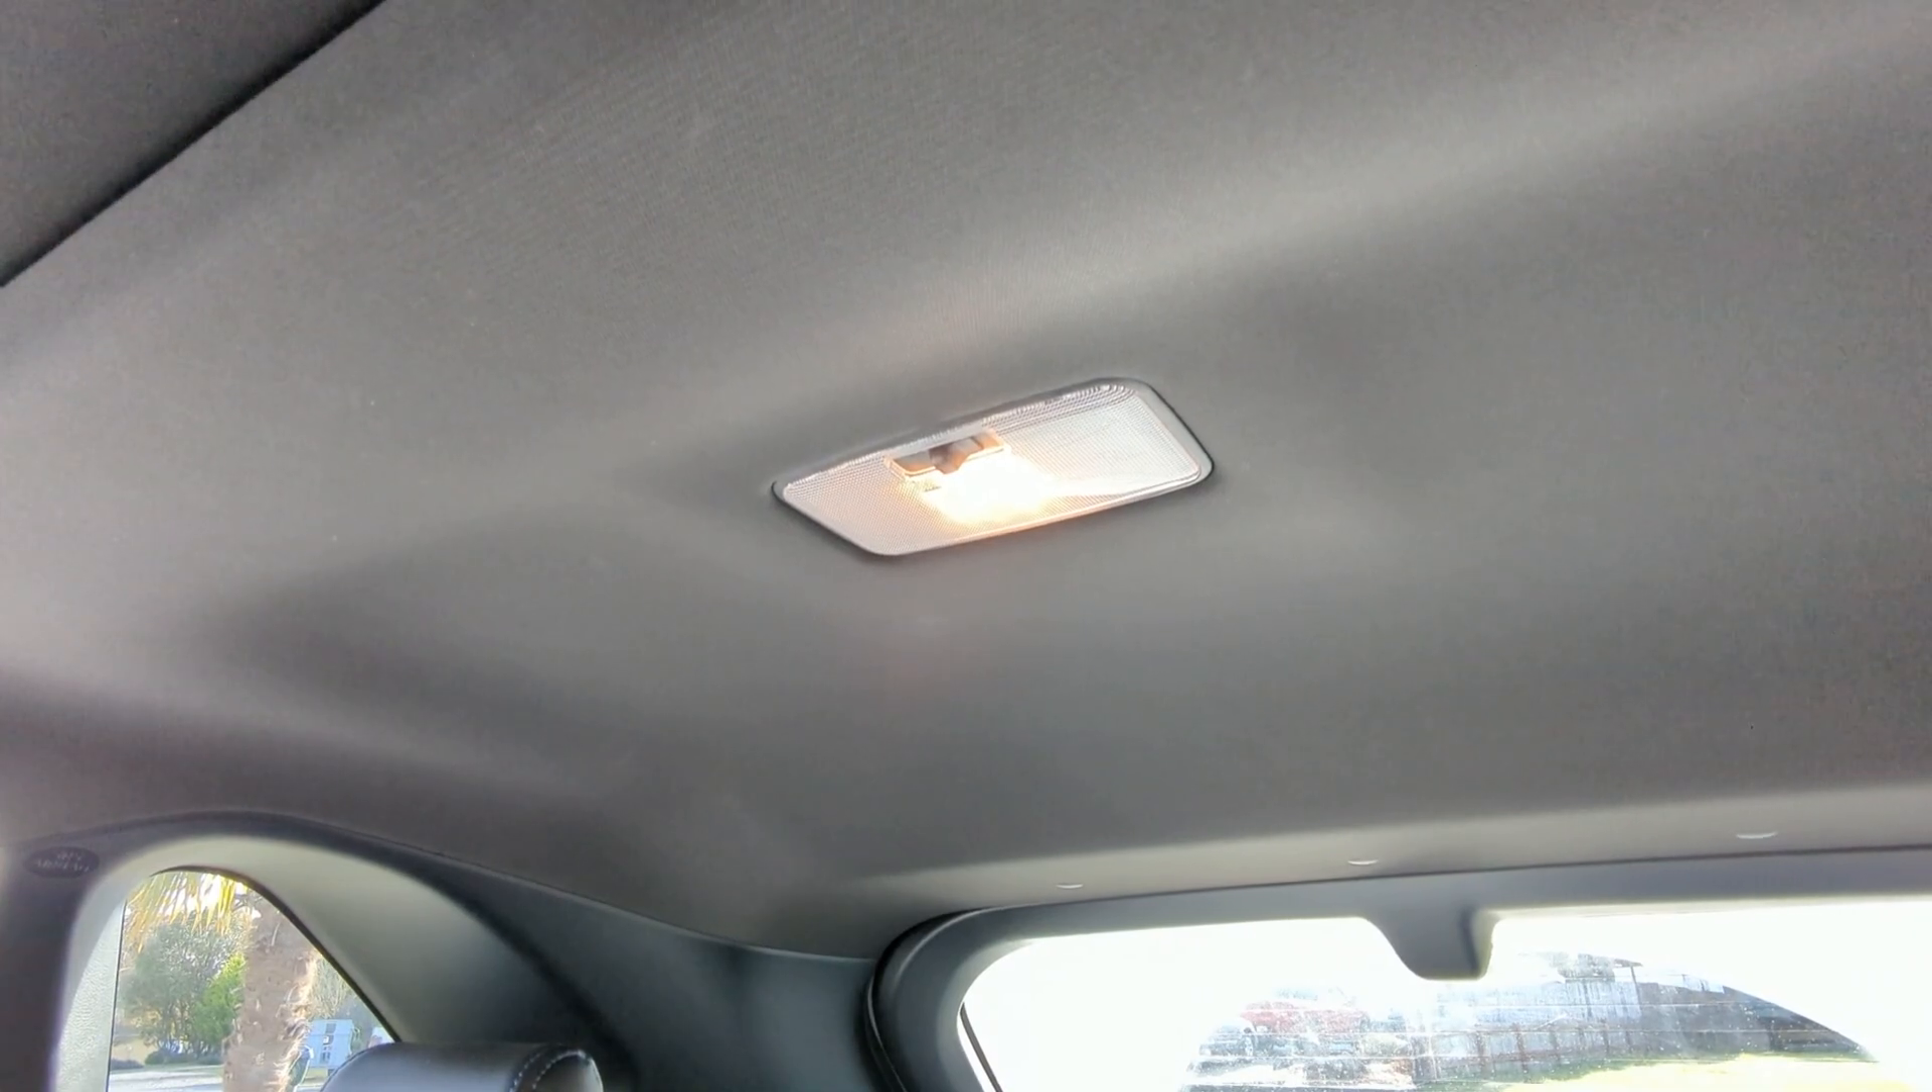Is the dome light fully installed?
Yes.